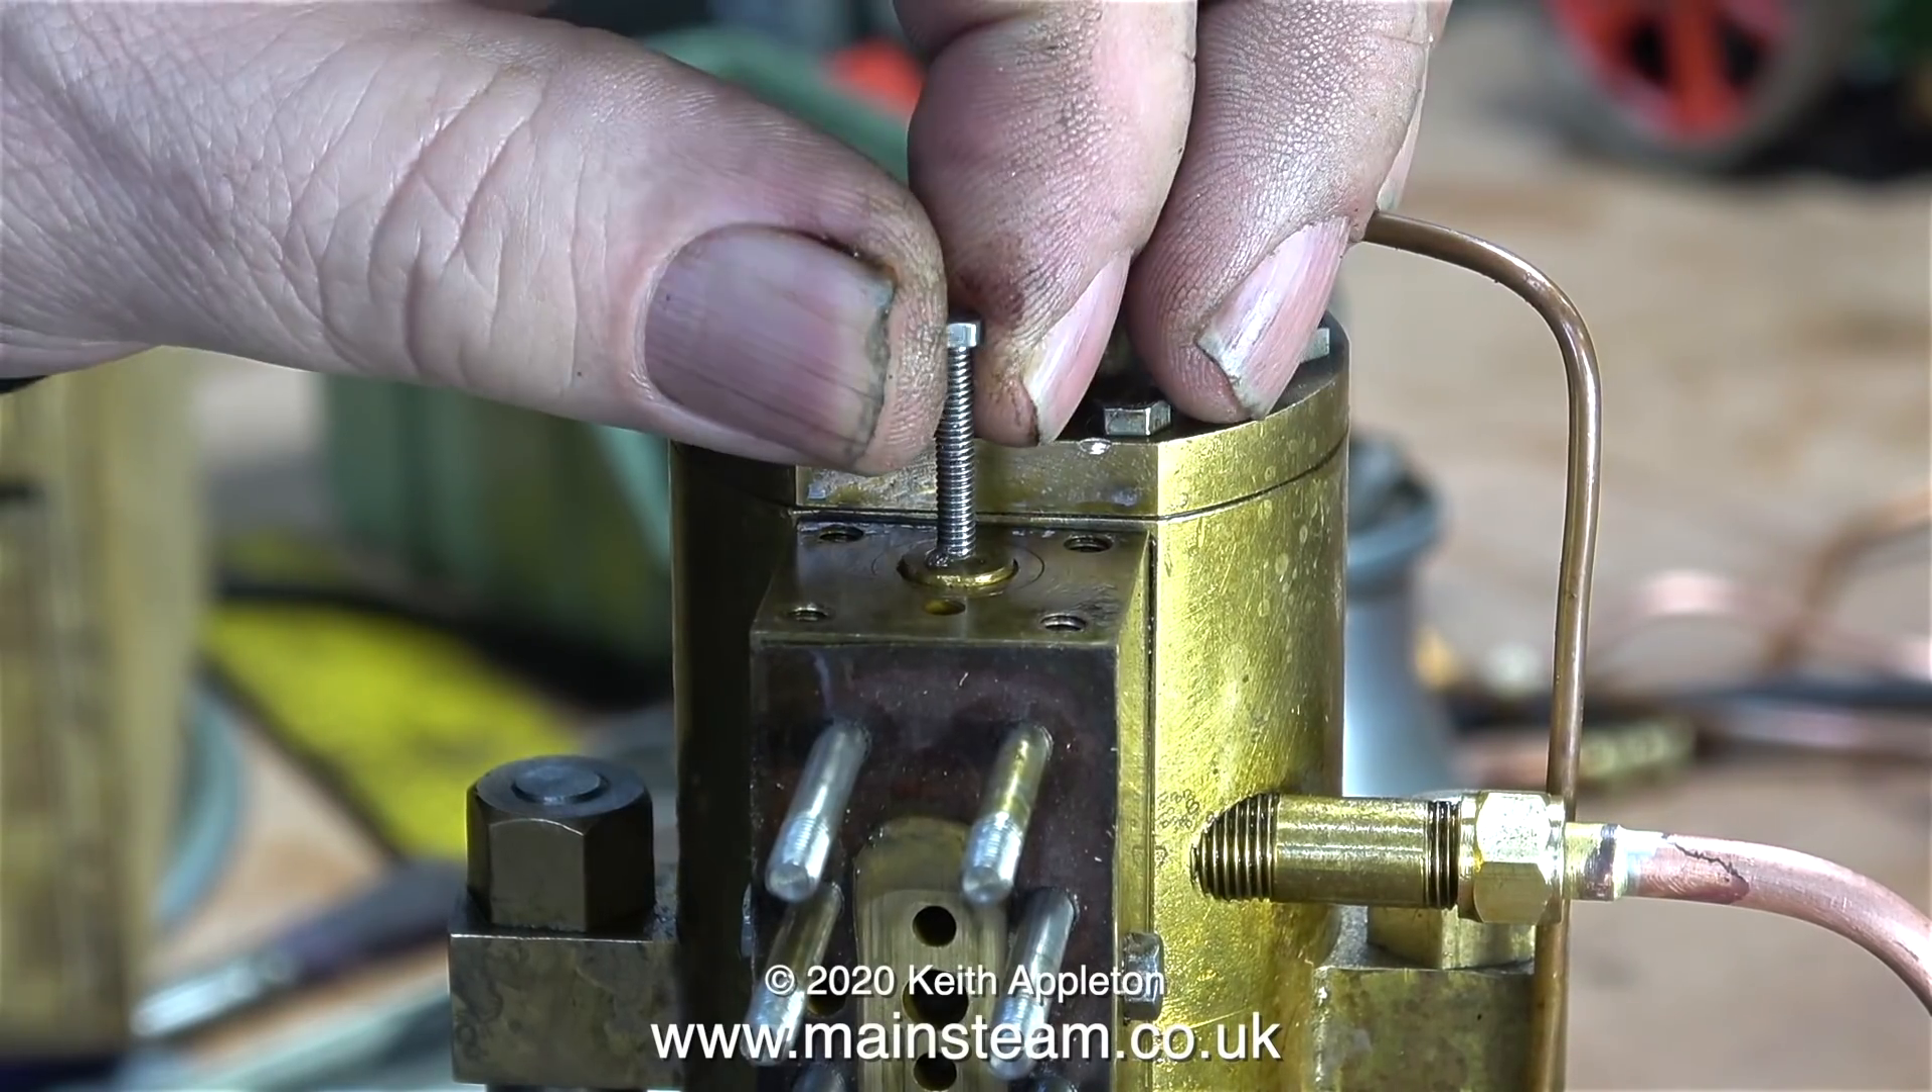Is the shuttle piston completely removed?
No.